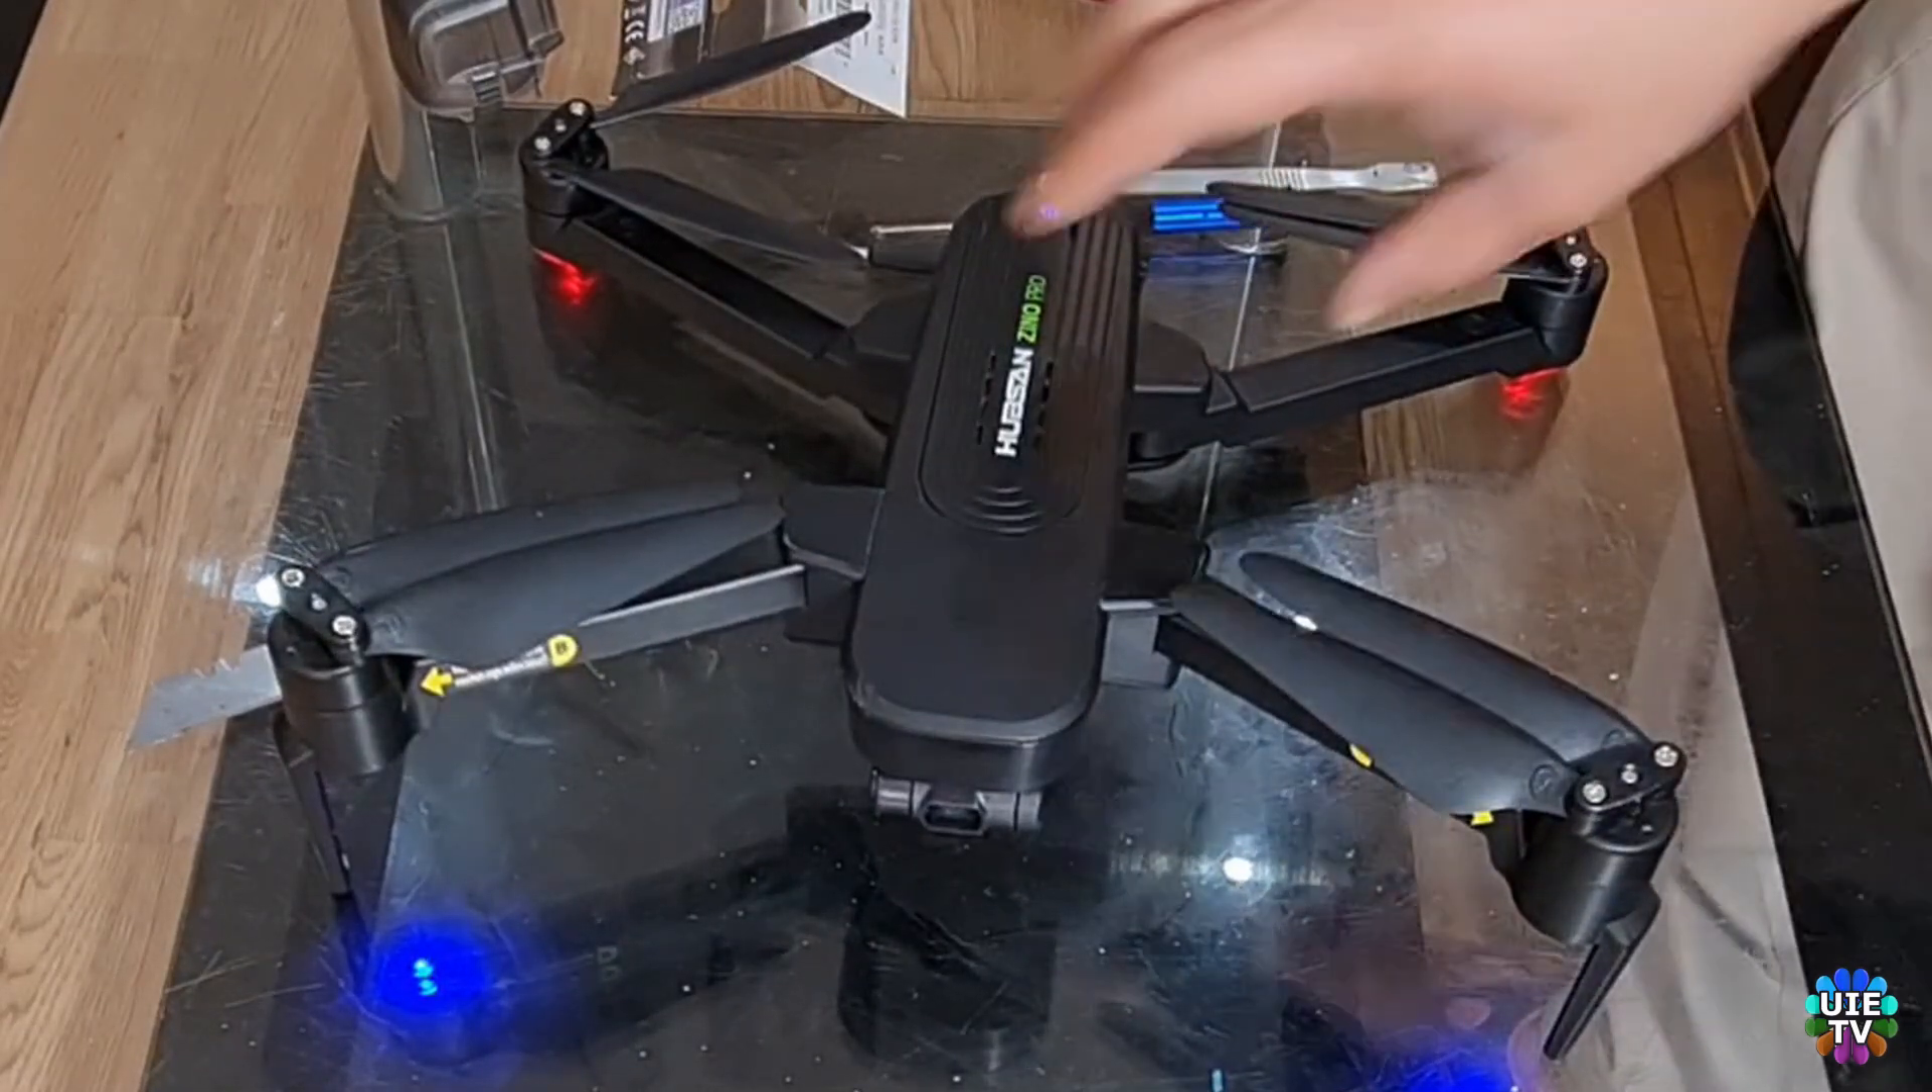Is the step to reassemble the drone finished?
Yes.